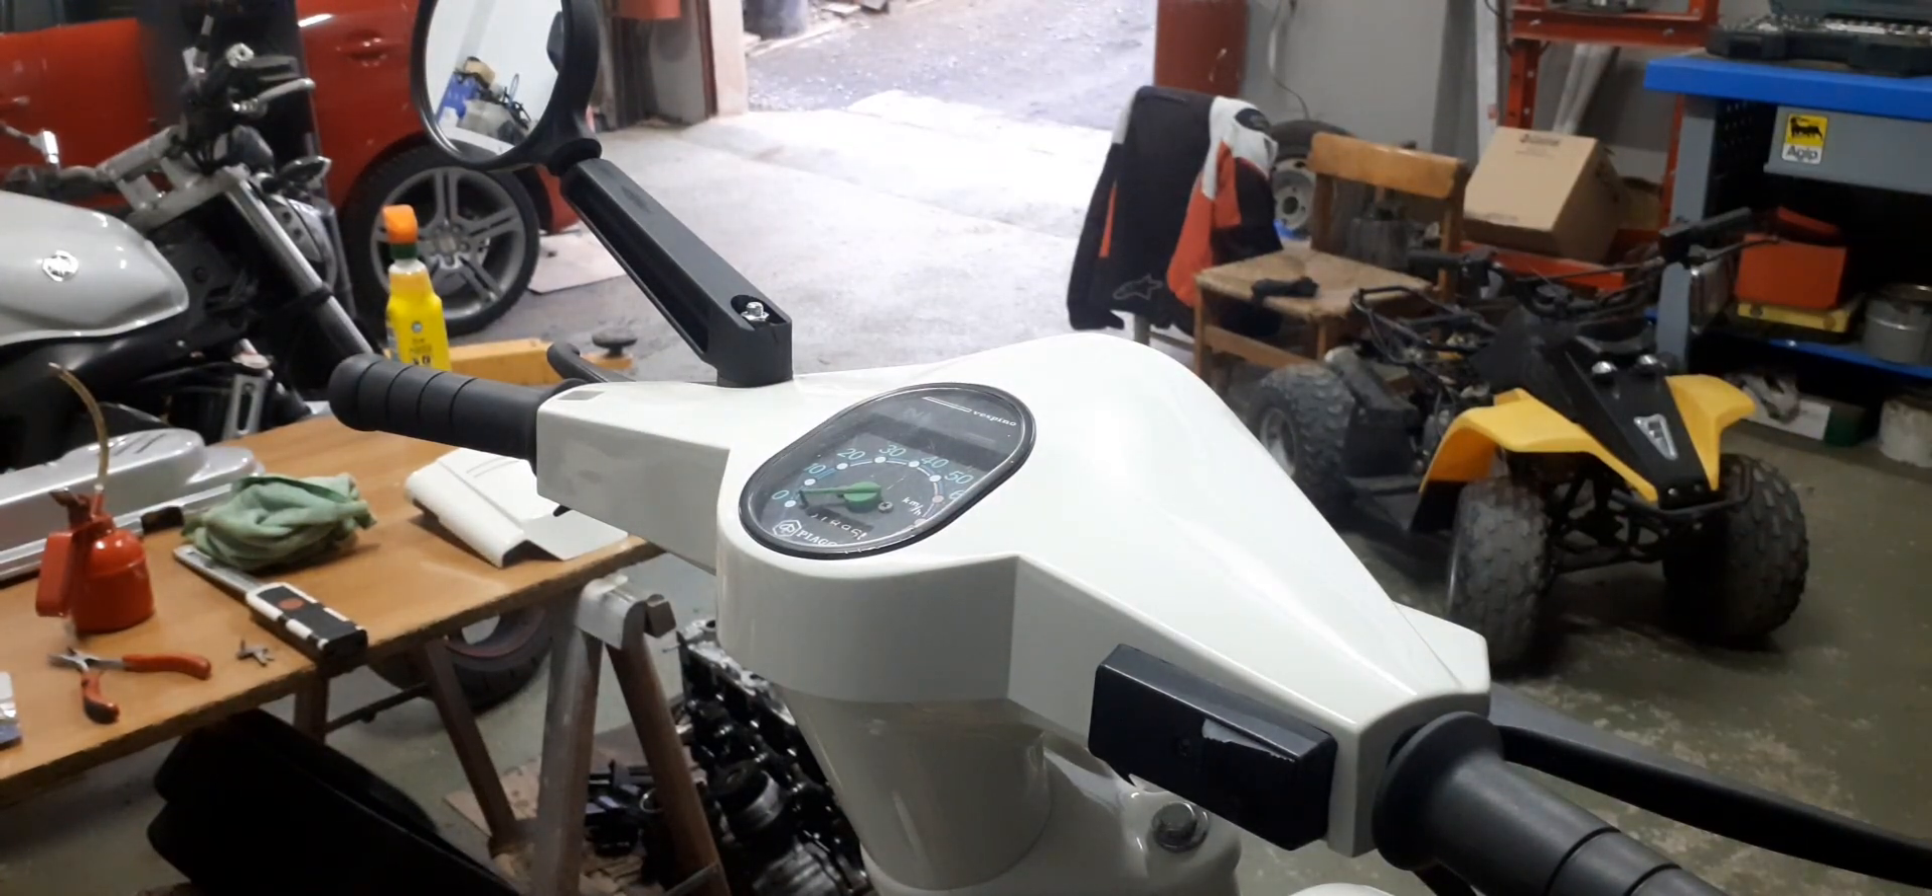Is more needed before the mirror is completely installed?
No.